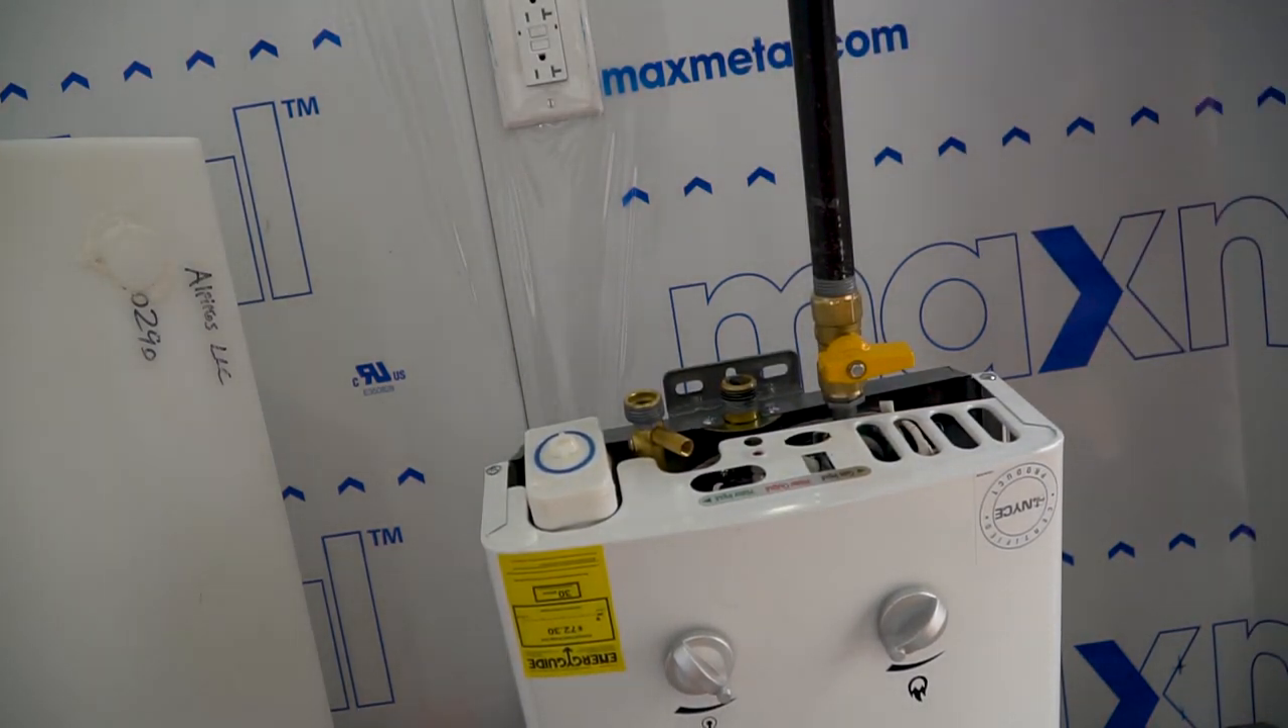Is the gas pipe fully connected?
Yes.